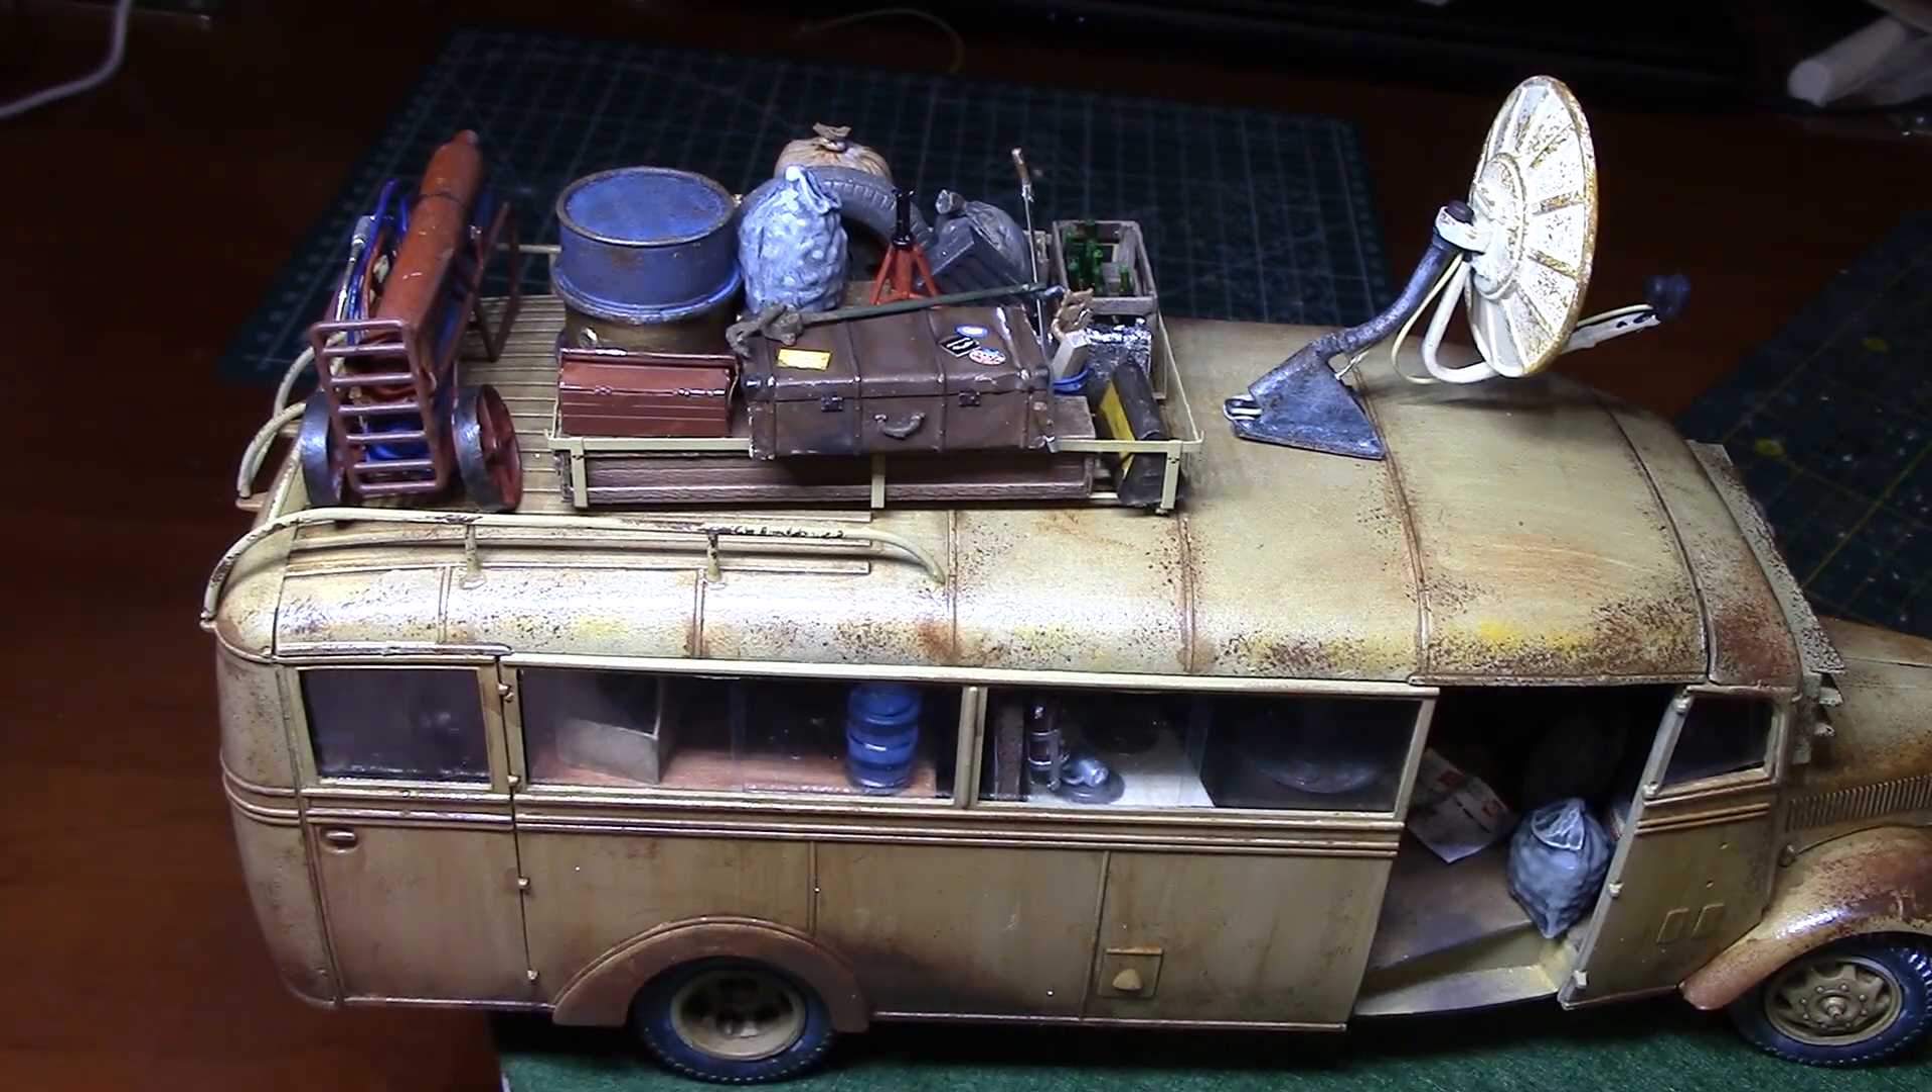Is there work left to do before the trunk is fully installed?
No.